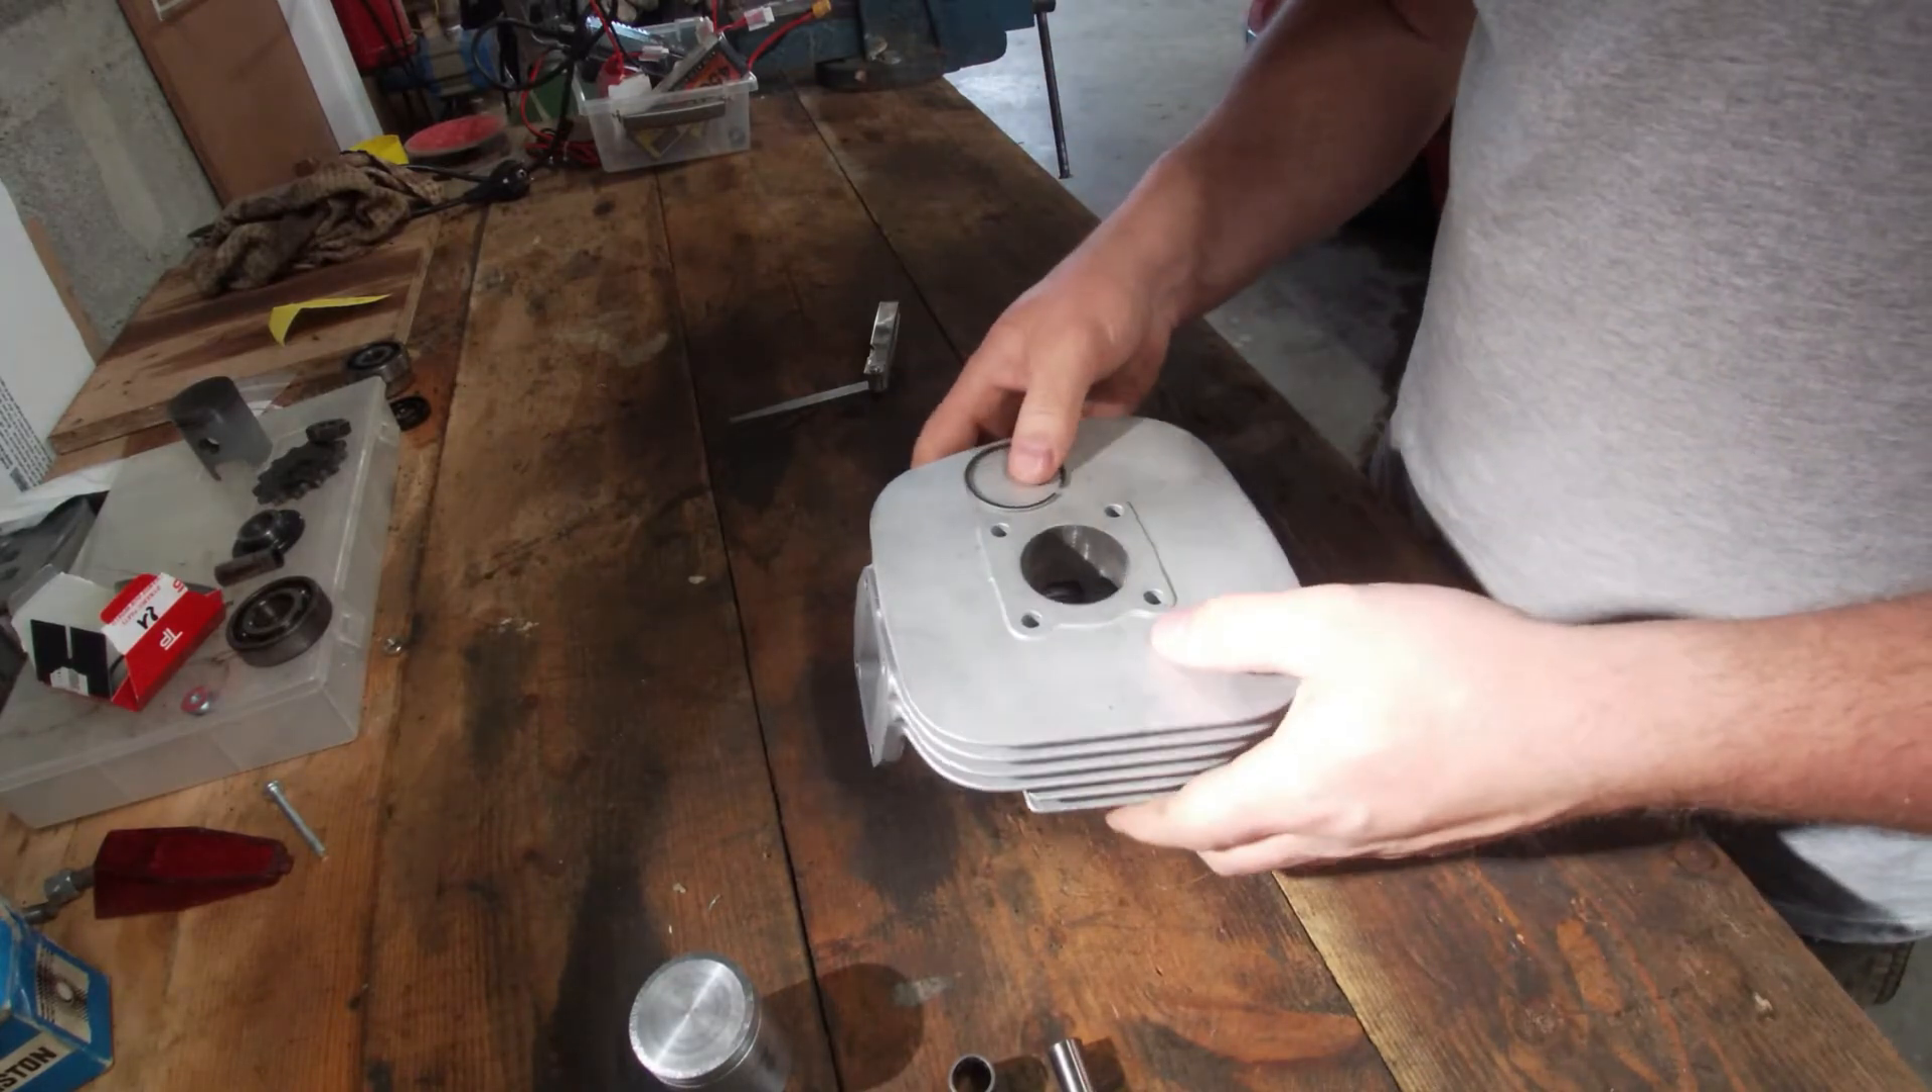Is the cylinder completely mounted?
No.